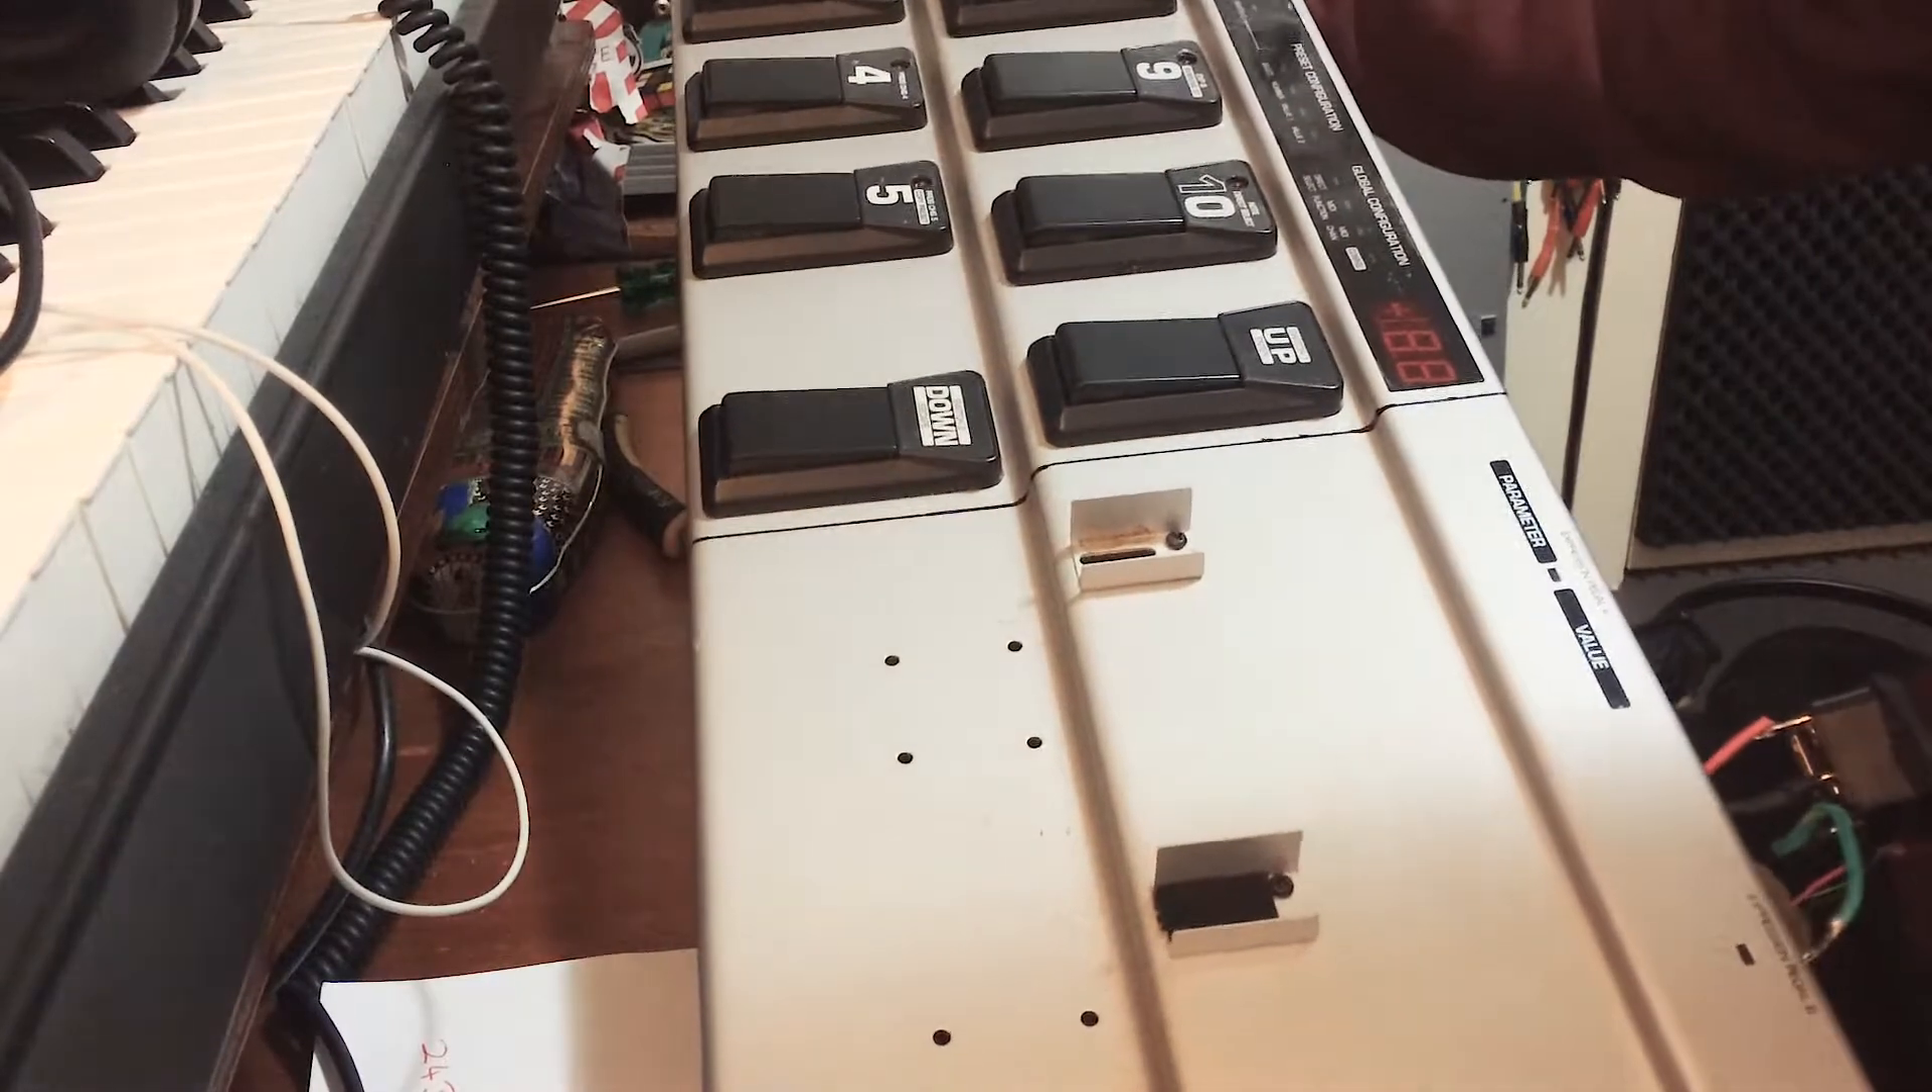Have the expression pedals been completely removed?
Yes.